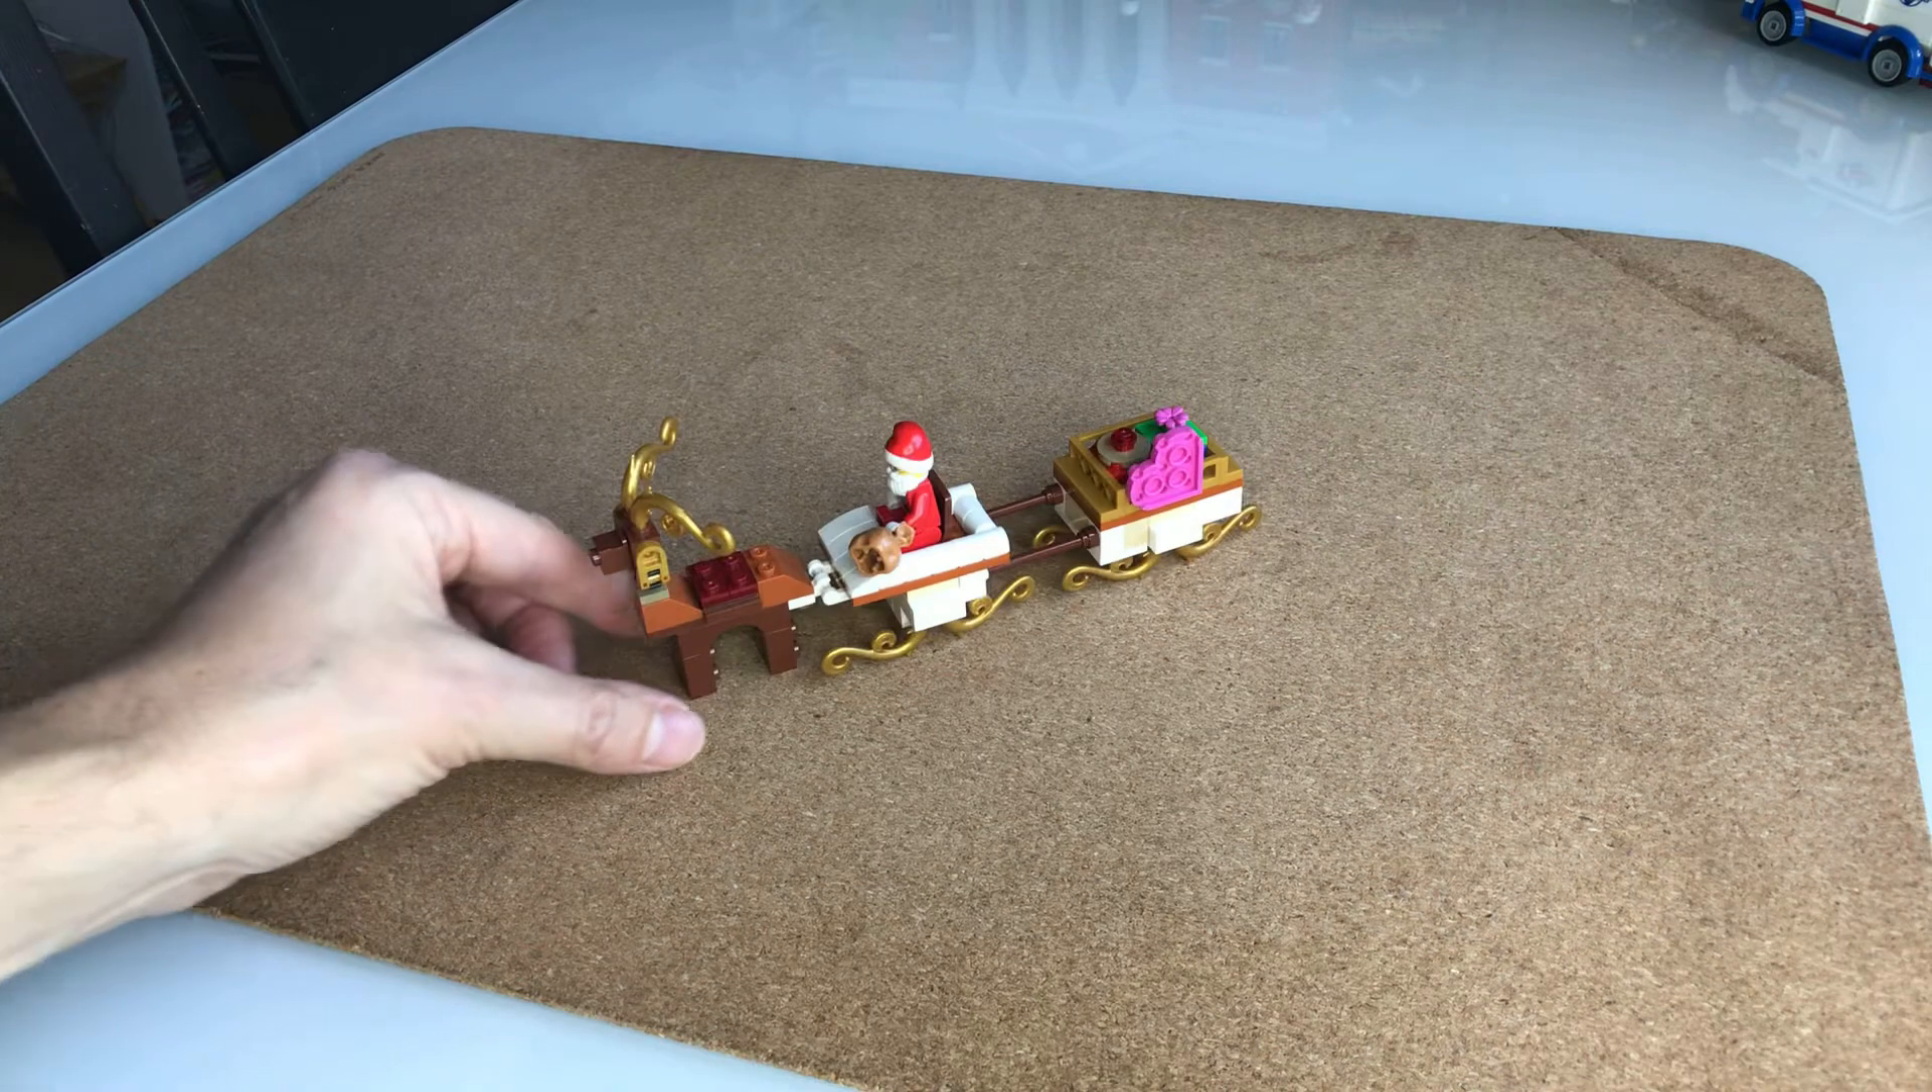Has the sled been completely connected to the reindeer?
Yes.